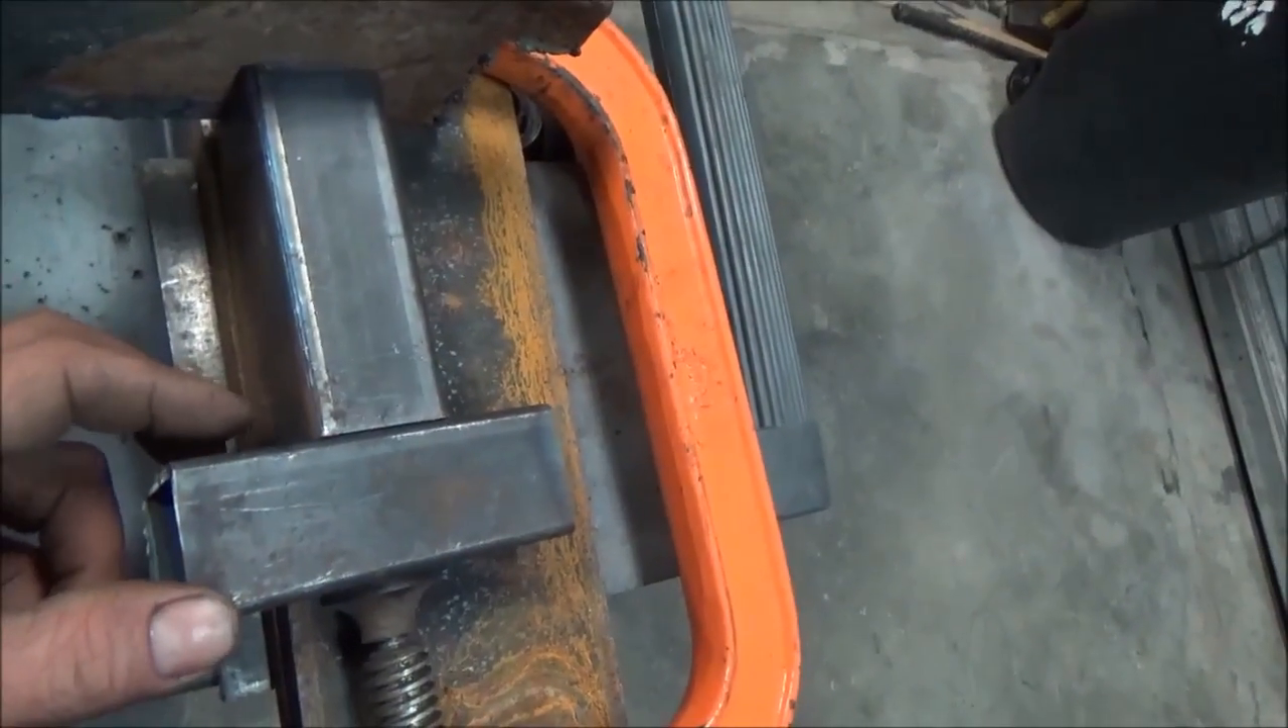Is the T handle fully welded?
No.